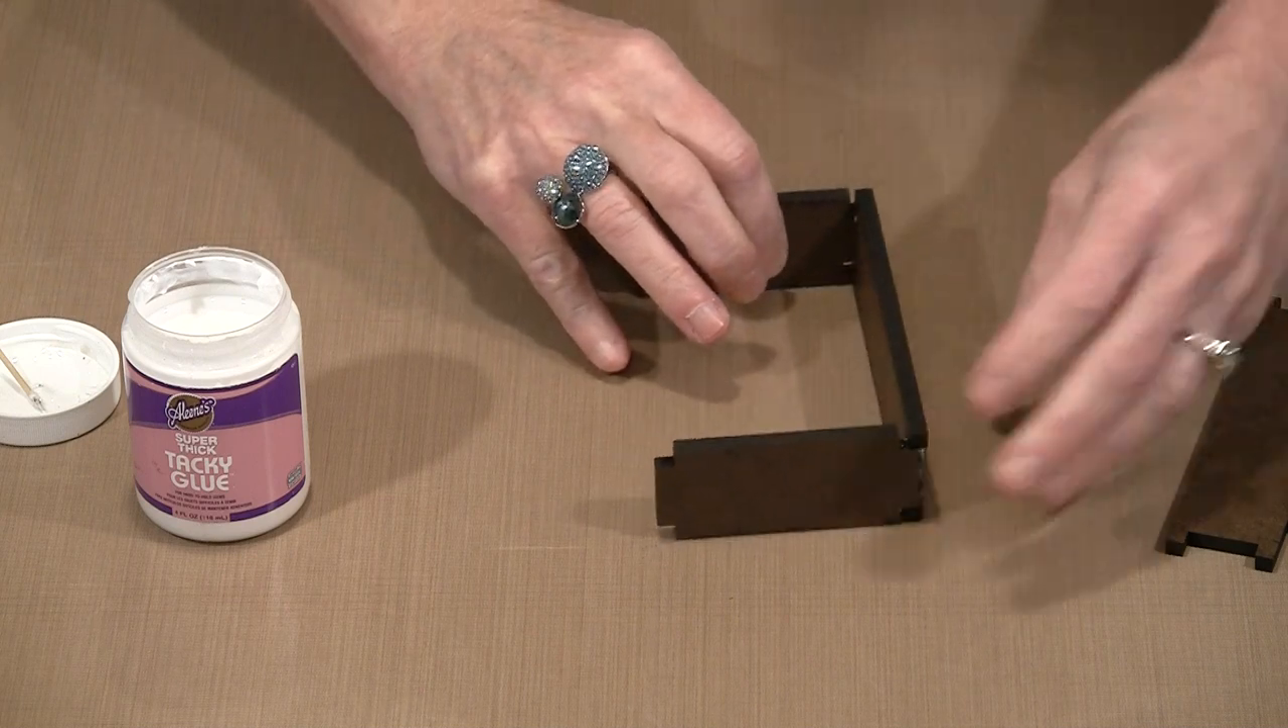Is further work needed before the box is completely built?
Yes.